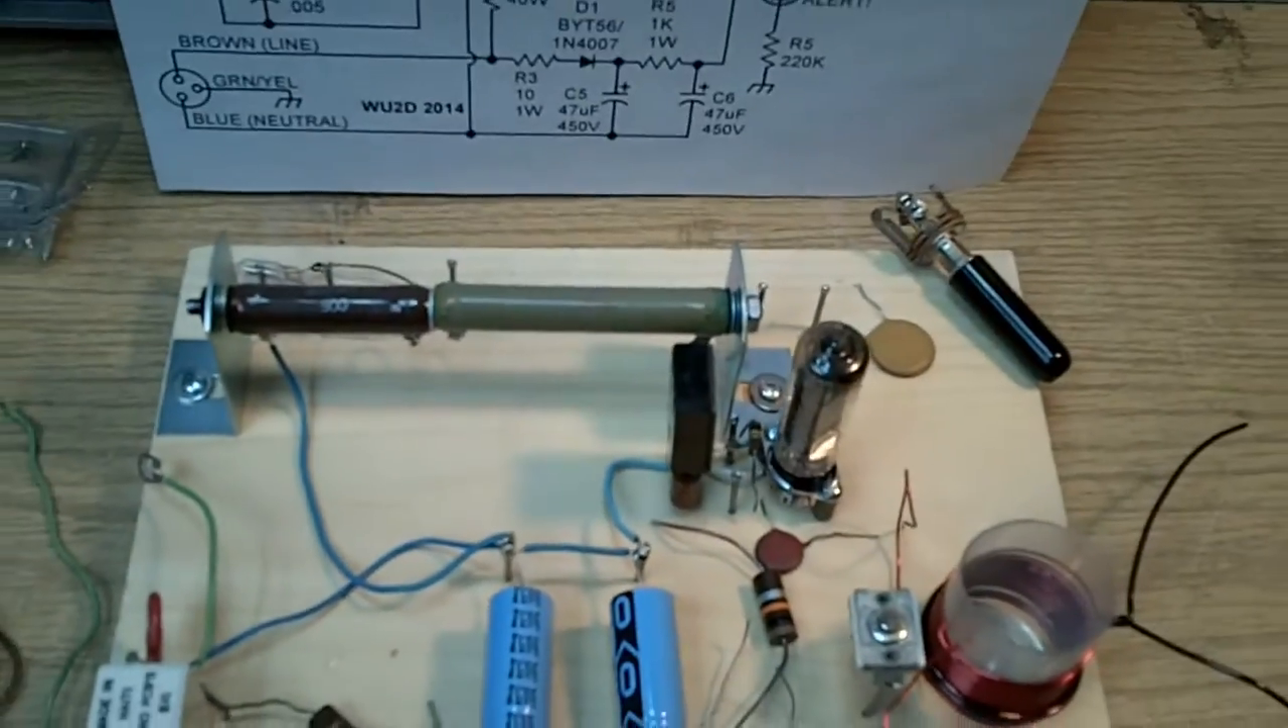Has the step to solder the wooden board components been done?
No.